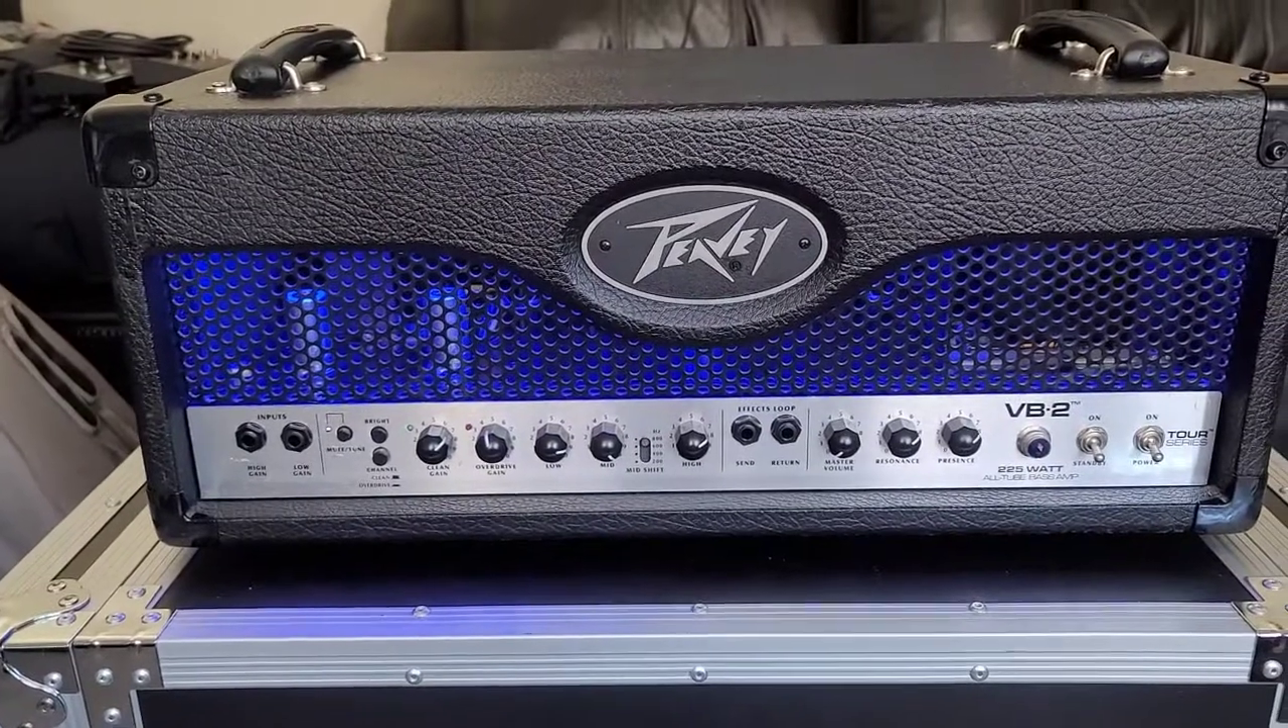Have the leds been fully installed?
Yes.